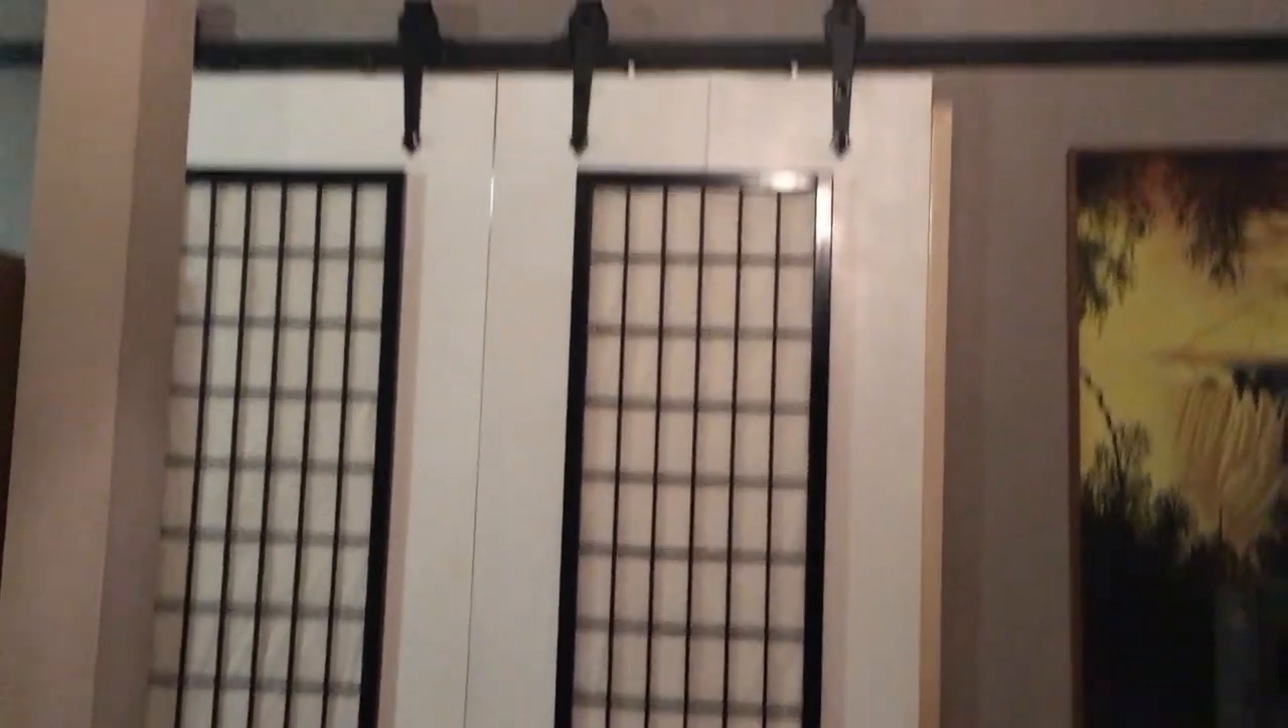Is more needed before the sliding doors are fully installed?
No.